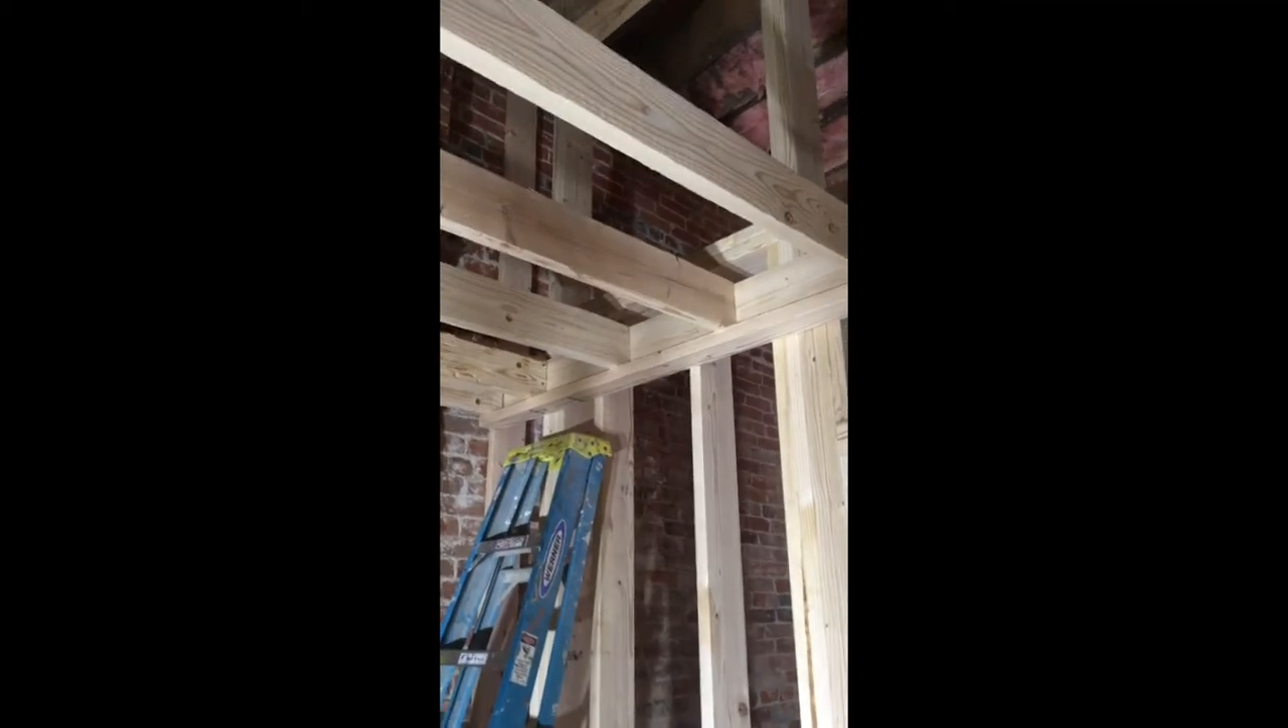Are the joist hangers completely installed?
No.